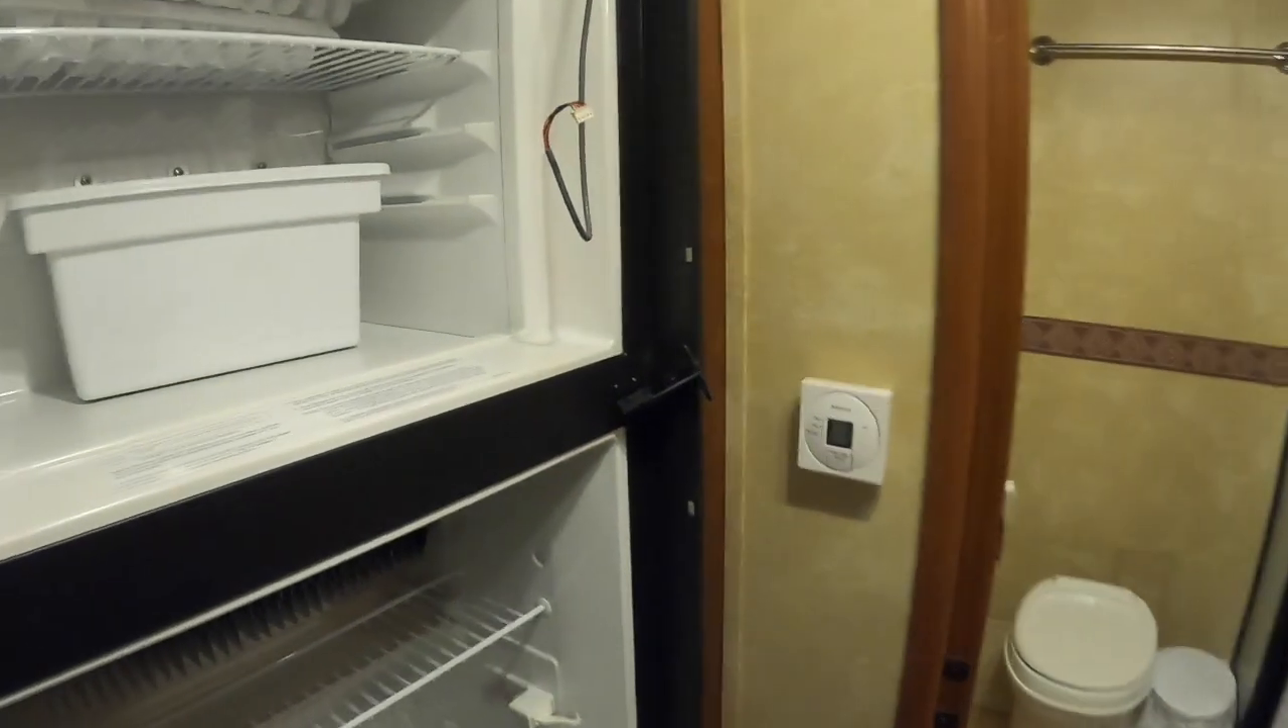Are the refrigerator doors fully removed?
Yes.